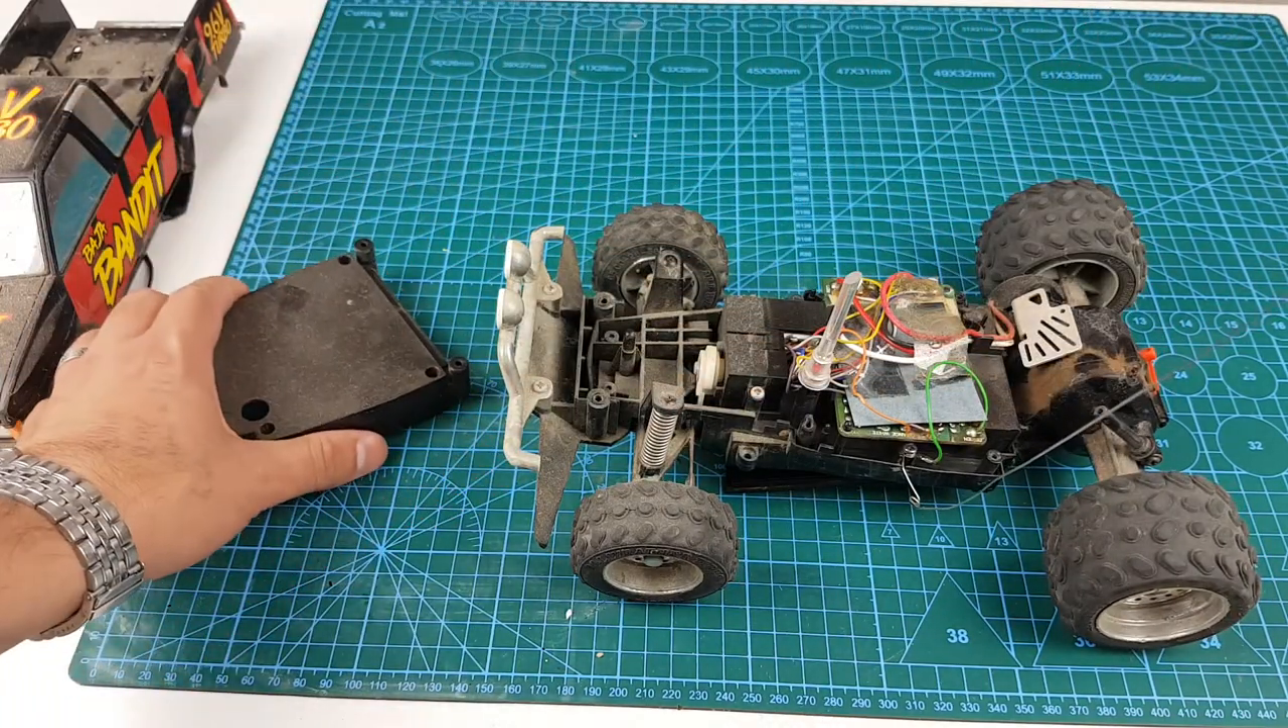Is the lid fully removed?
Yes.